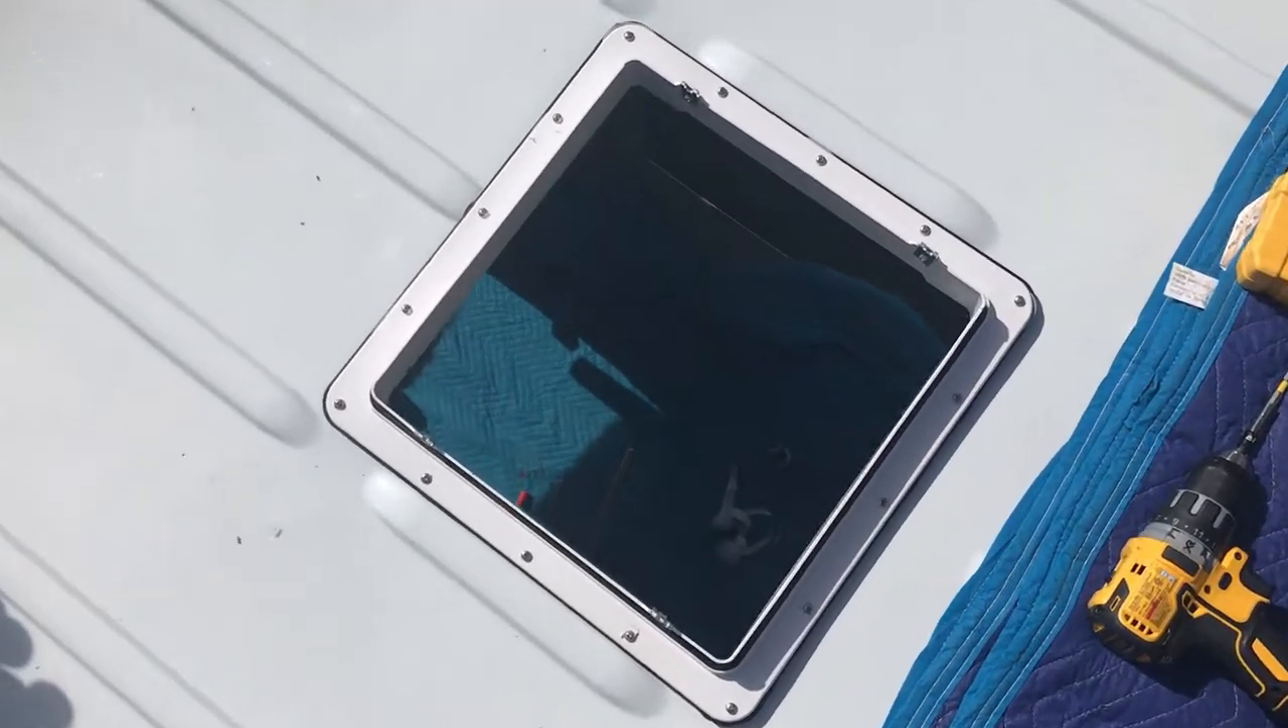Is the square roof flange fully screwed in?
Yes.